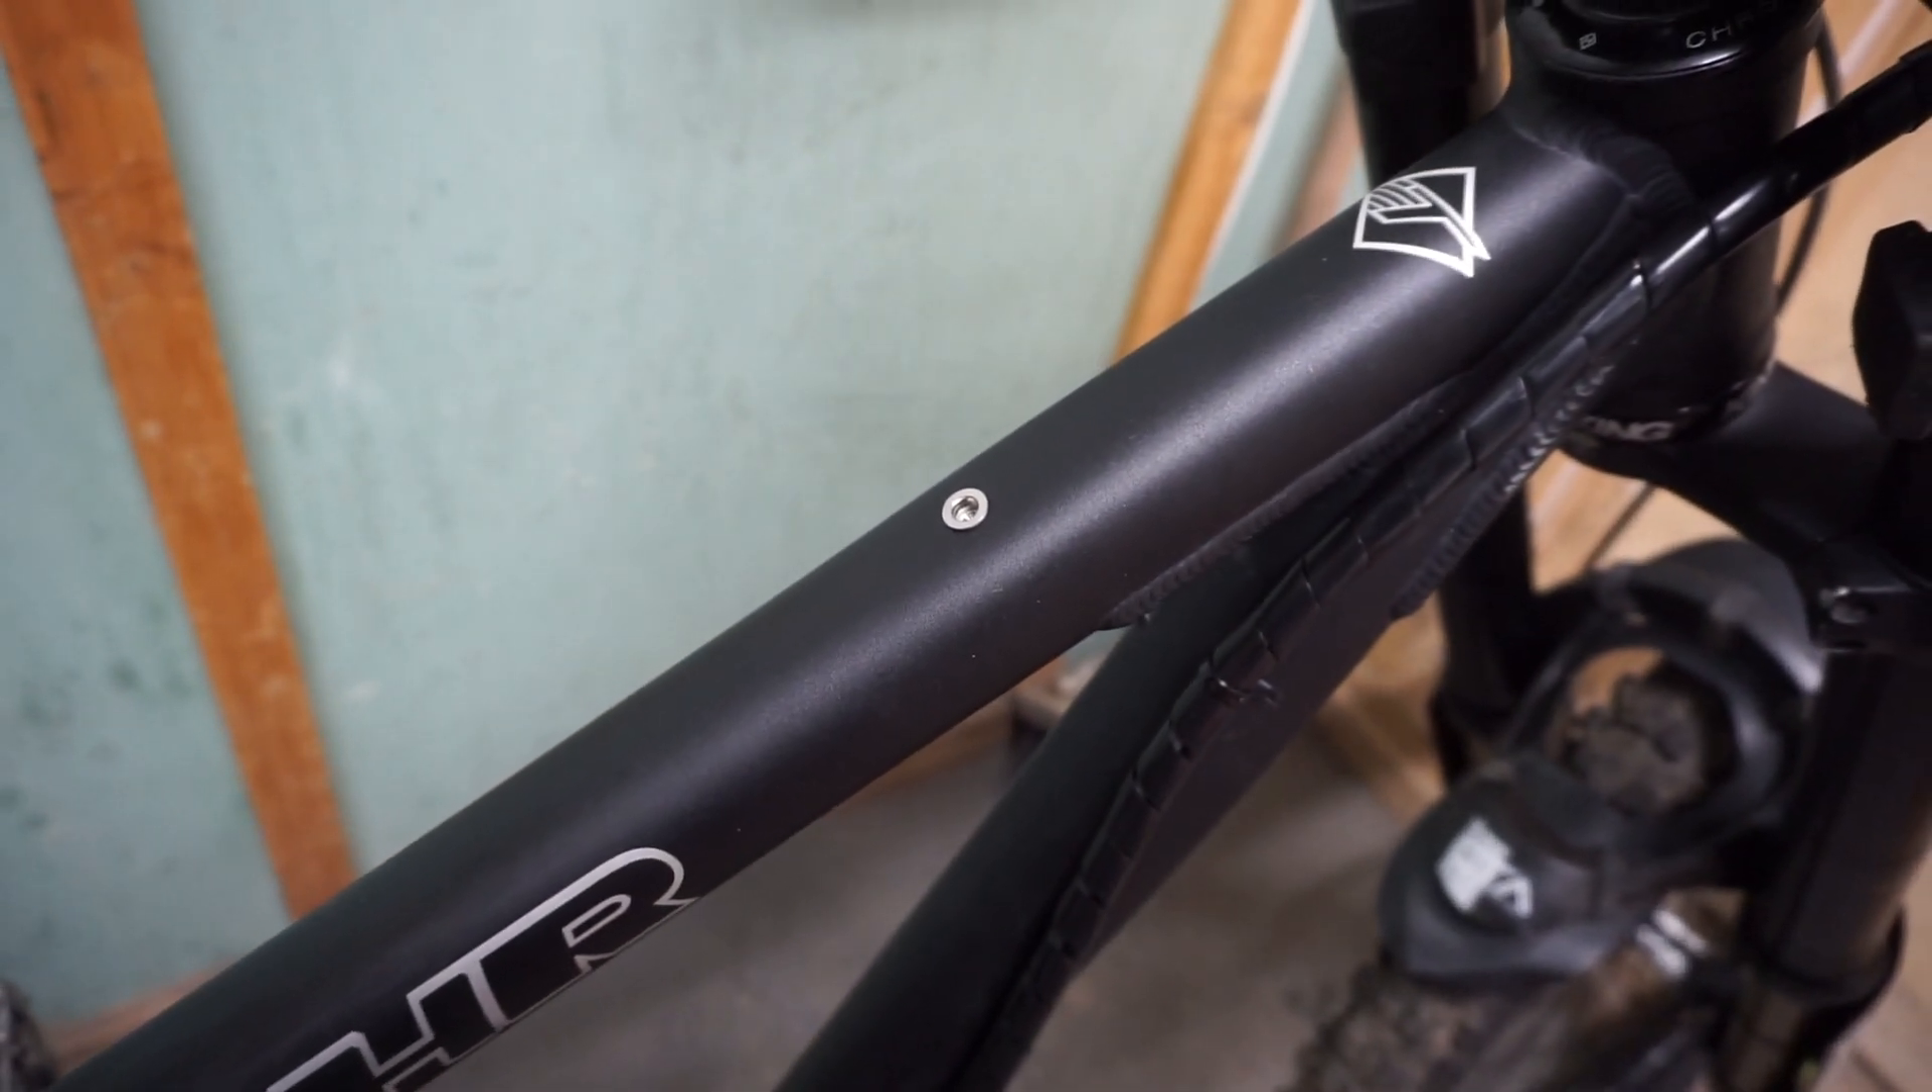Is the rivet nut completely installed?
Yes.